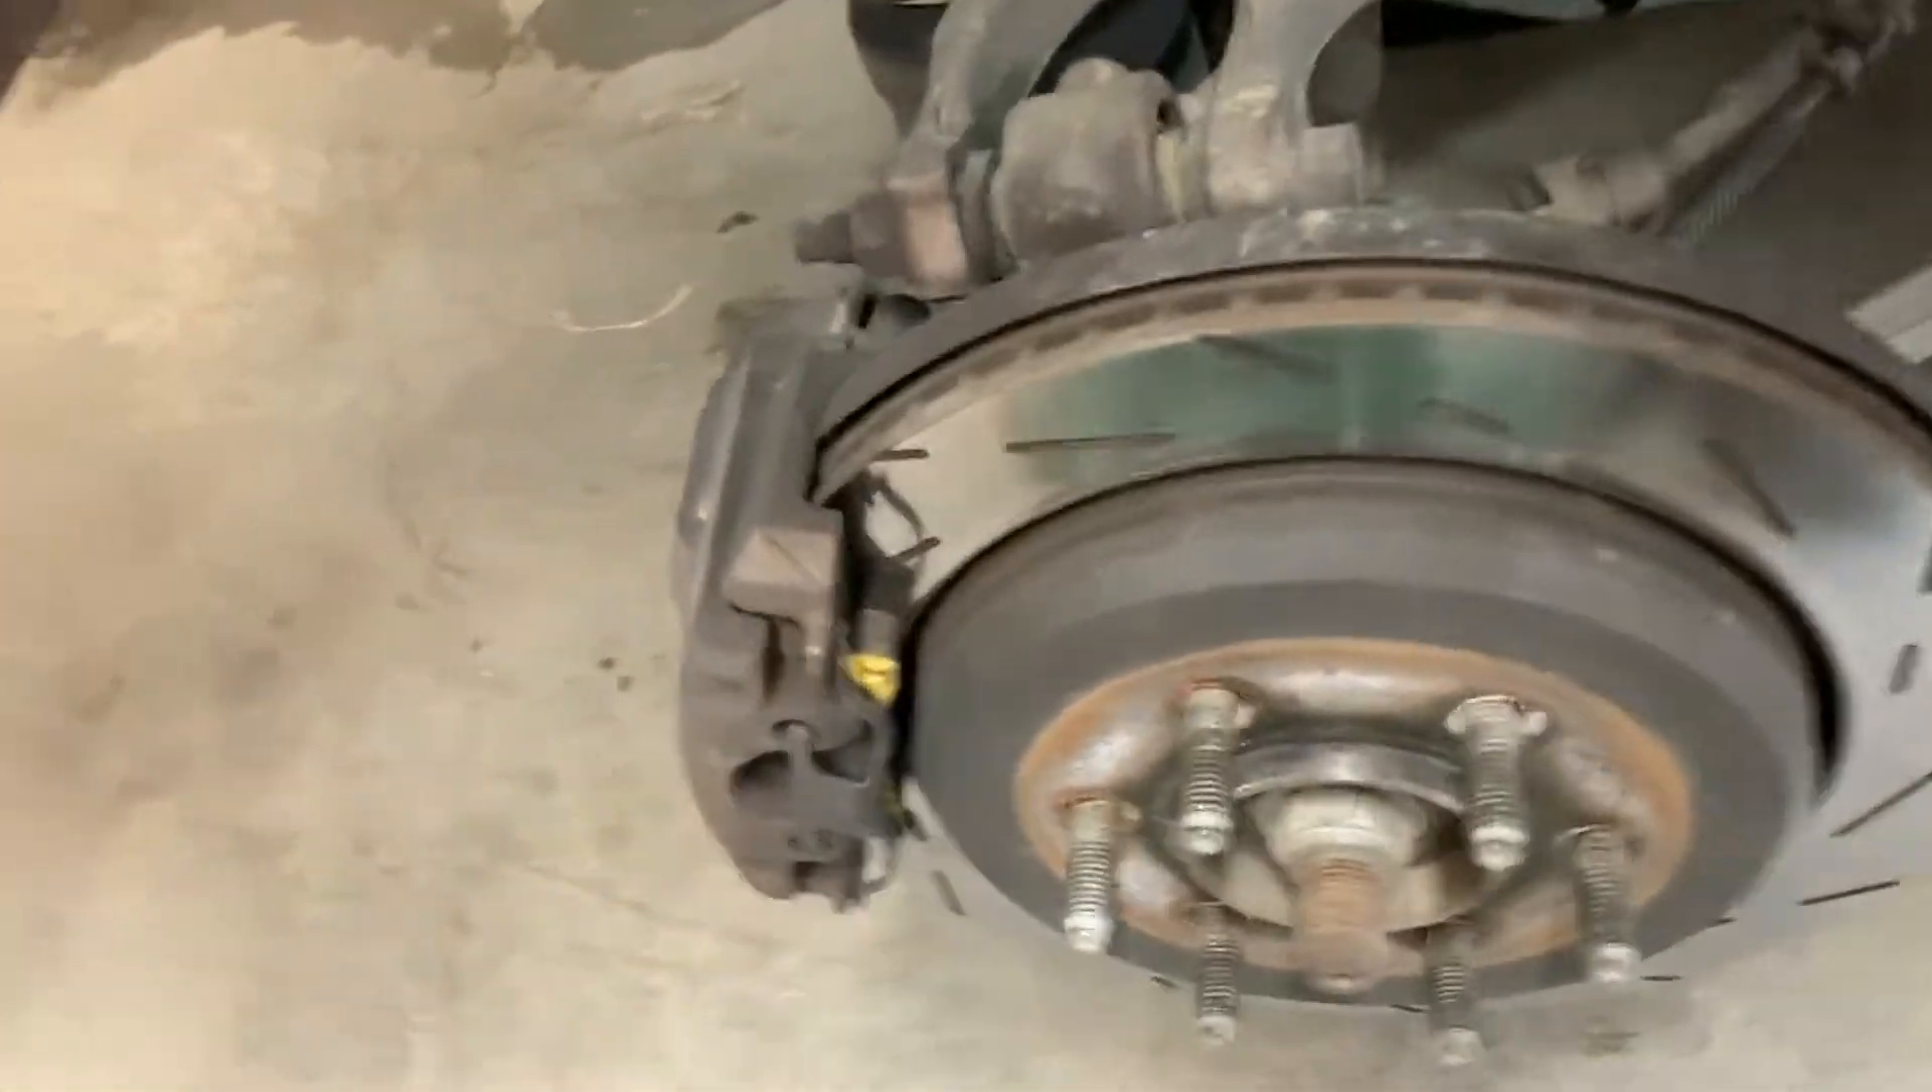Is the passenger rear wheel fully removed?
Yes.